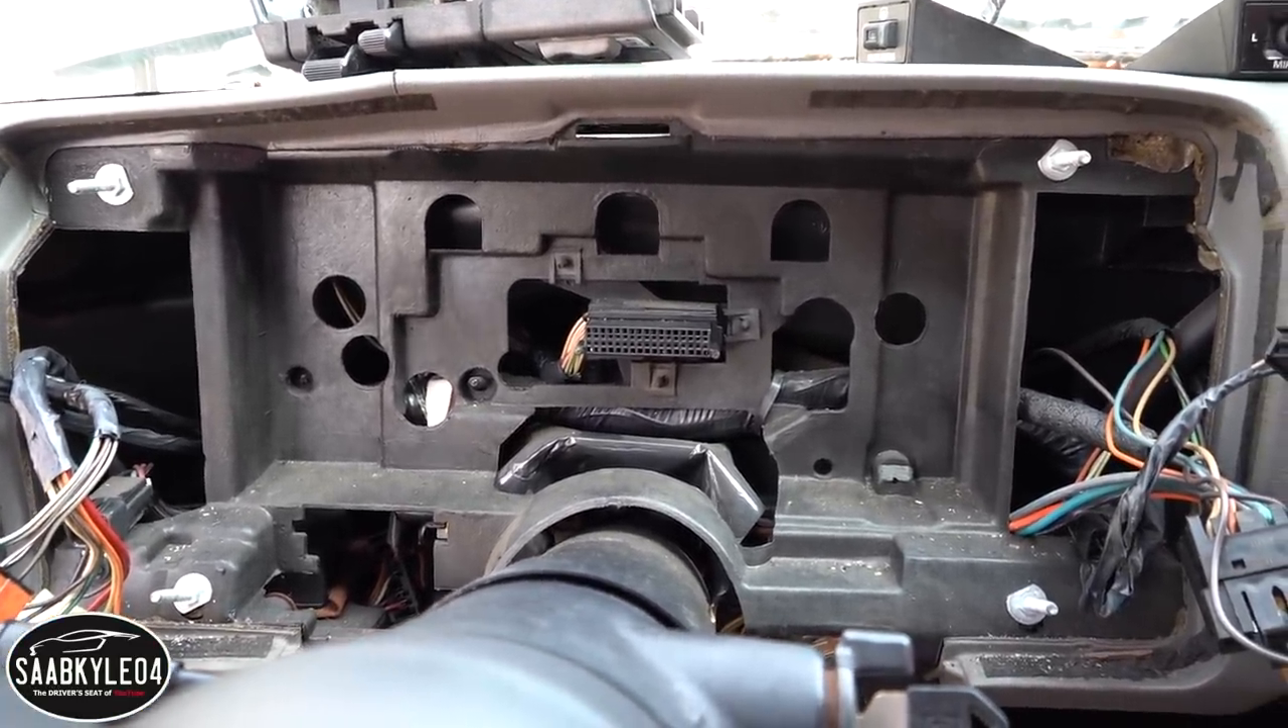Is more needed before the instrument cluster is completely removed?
No.